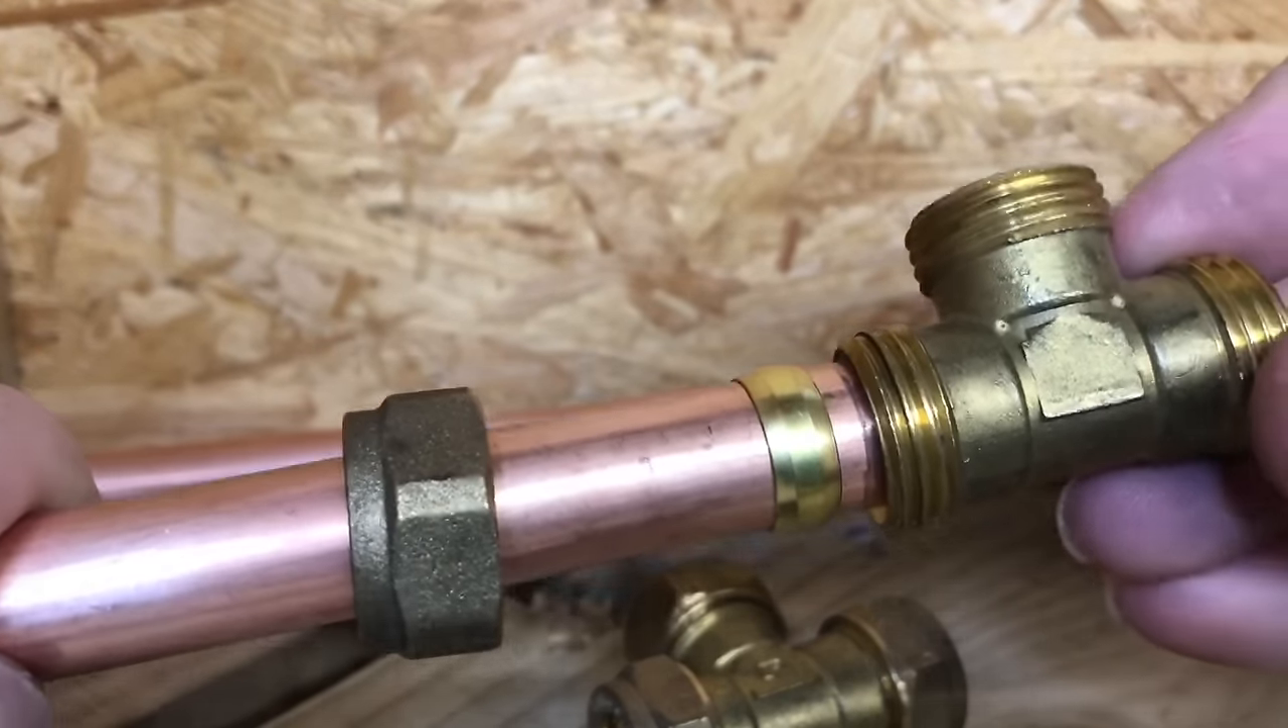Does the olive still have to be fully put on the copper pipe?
No.